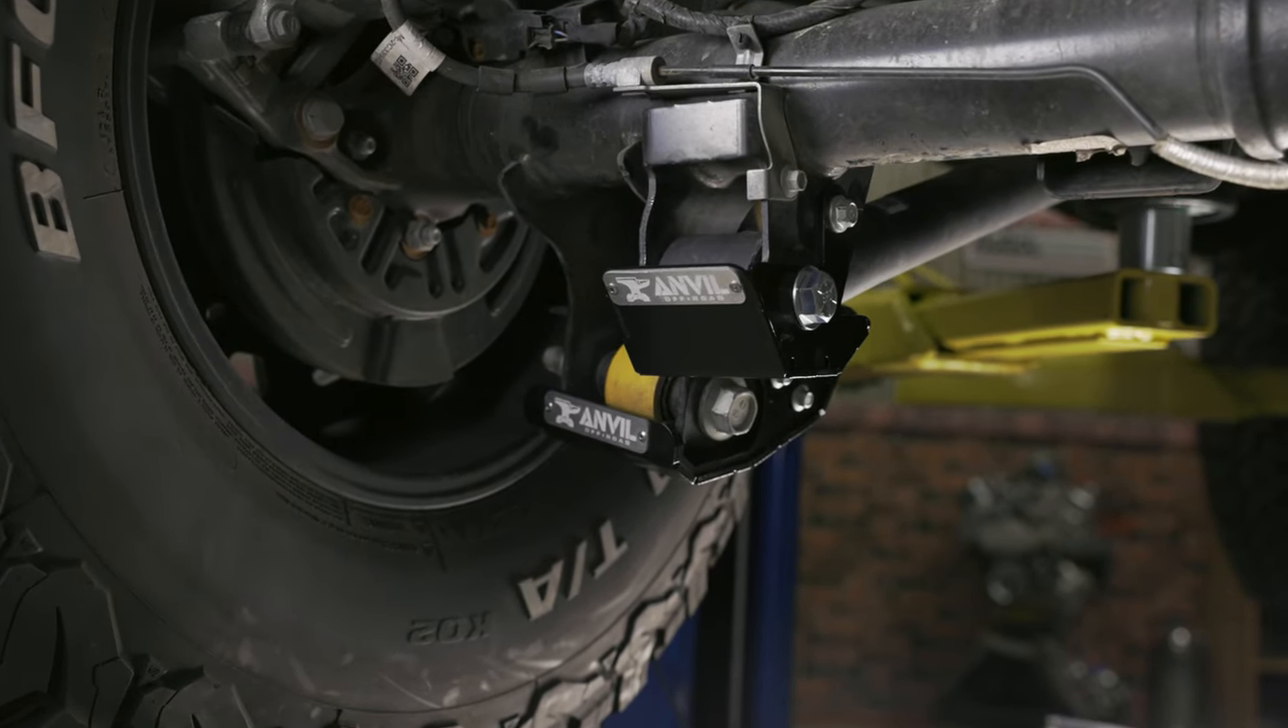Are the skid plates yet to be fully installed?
No.